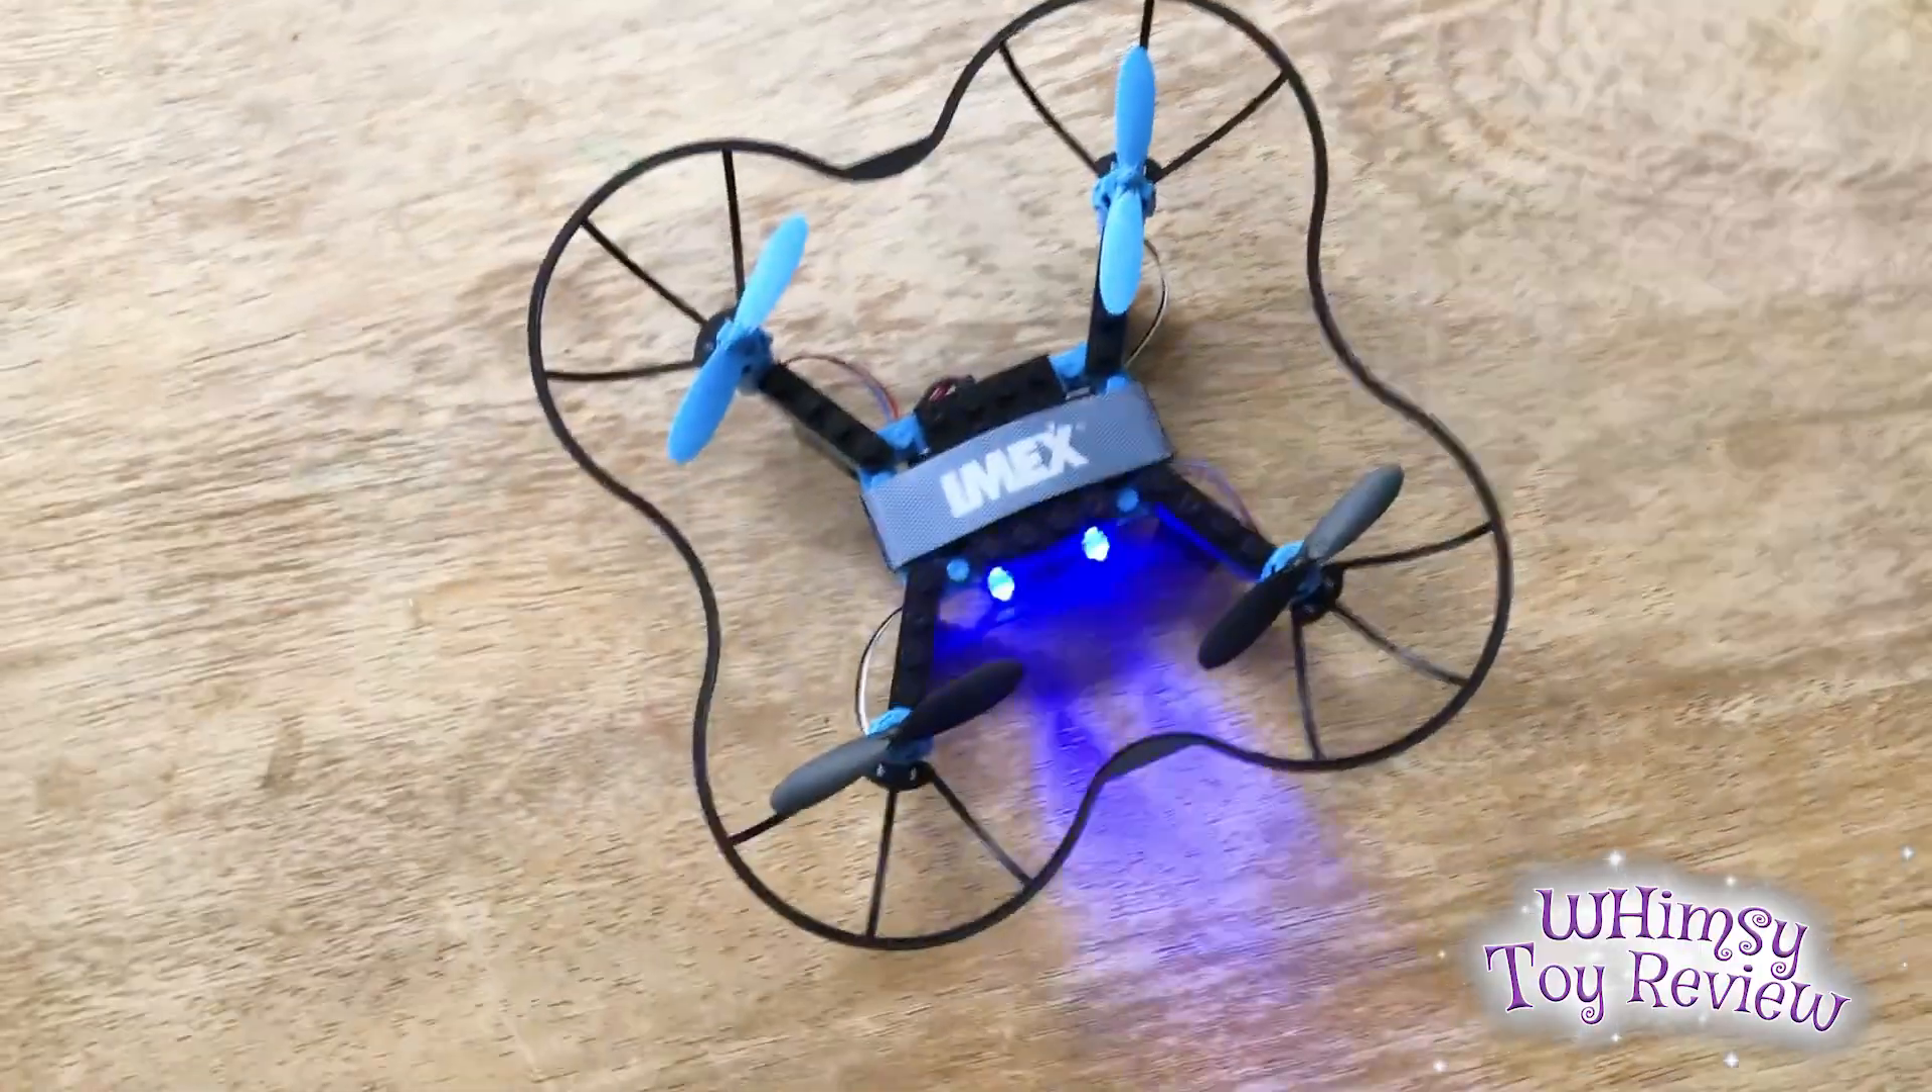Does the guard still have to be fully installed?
No.